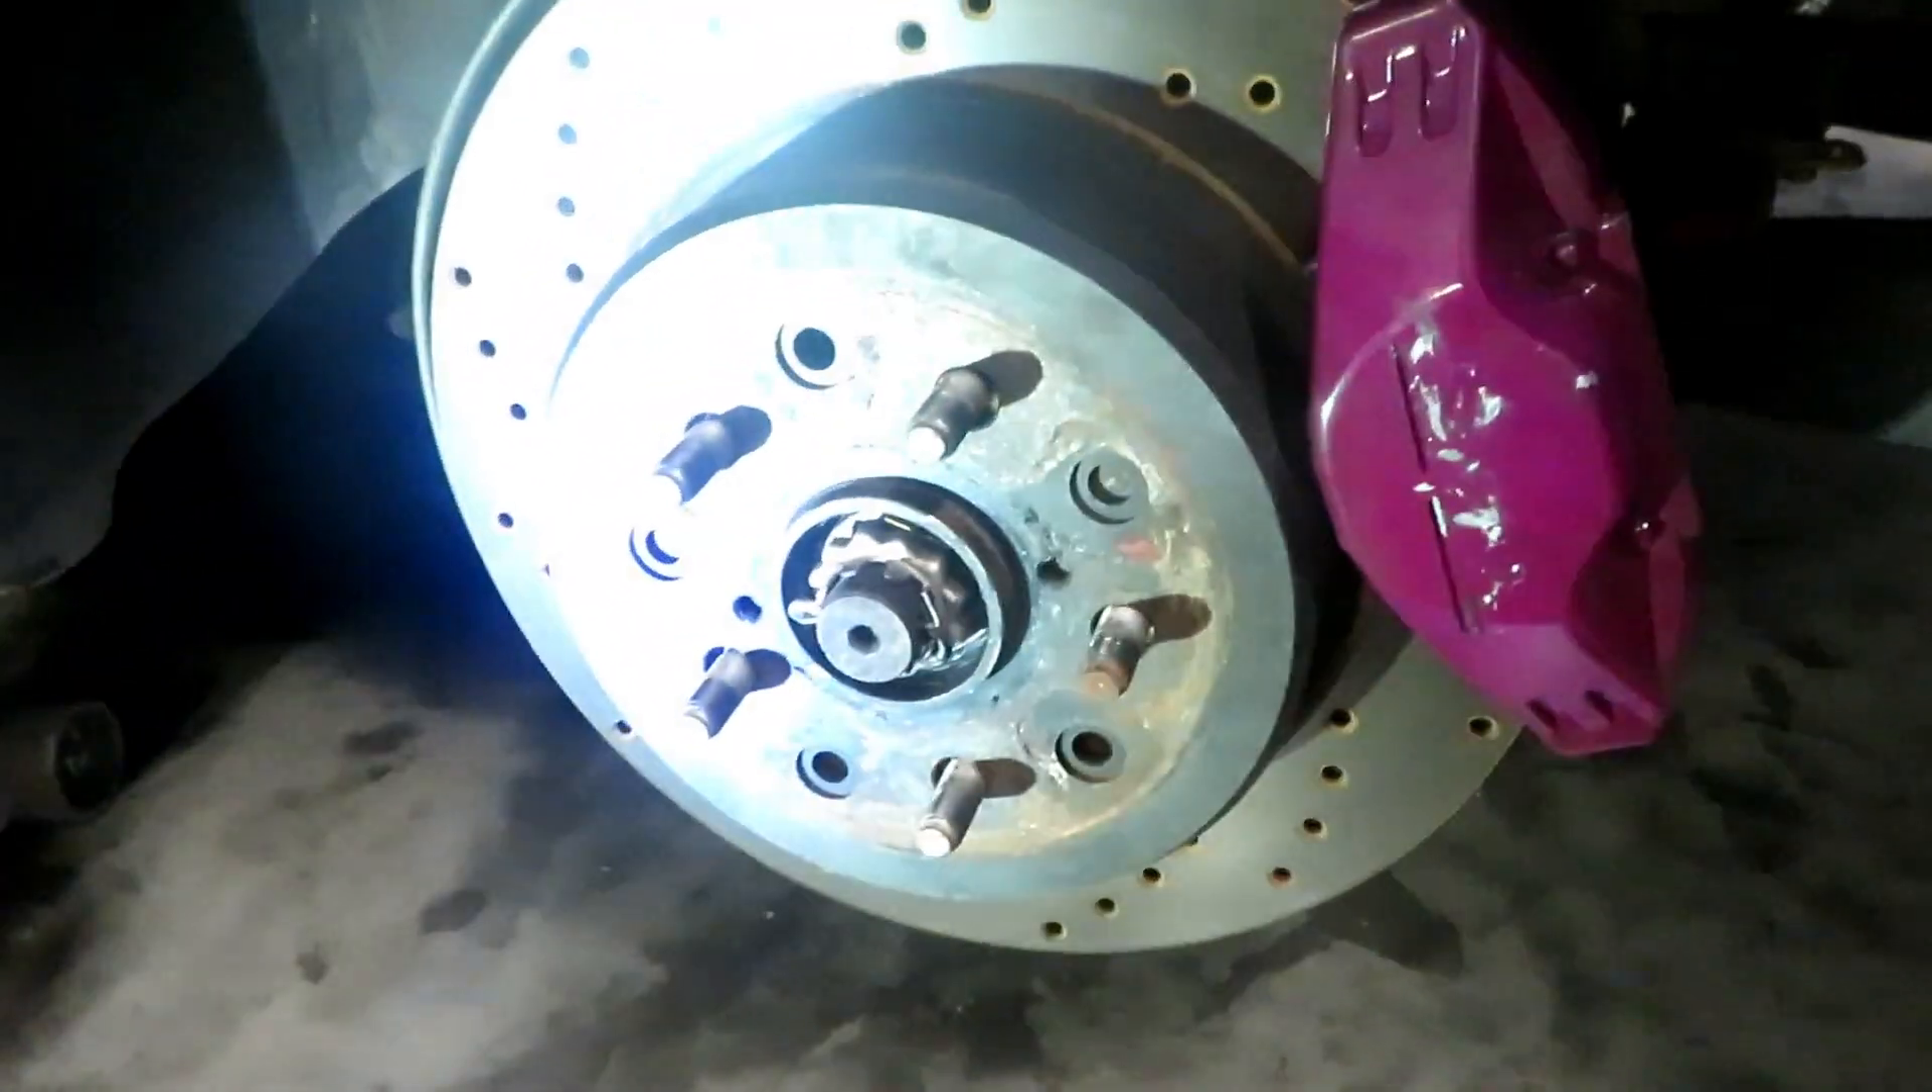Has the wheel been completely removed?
Yes.